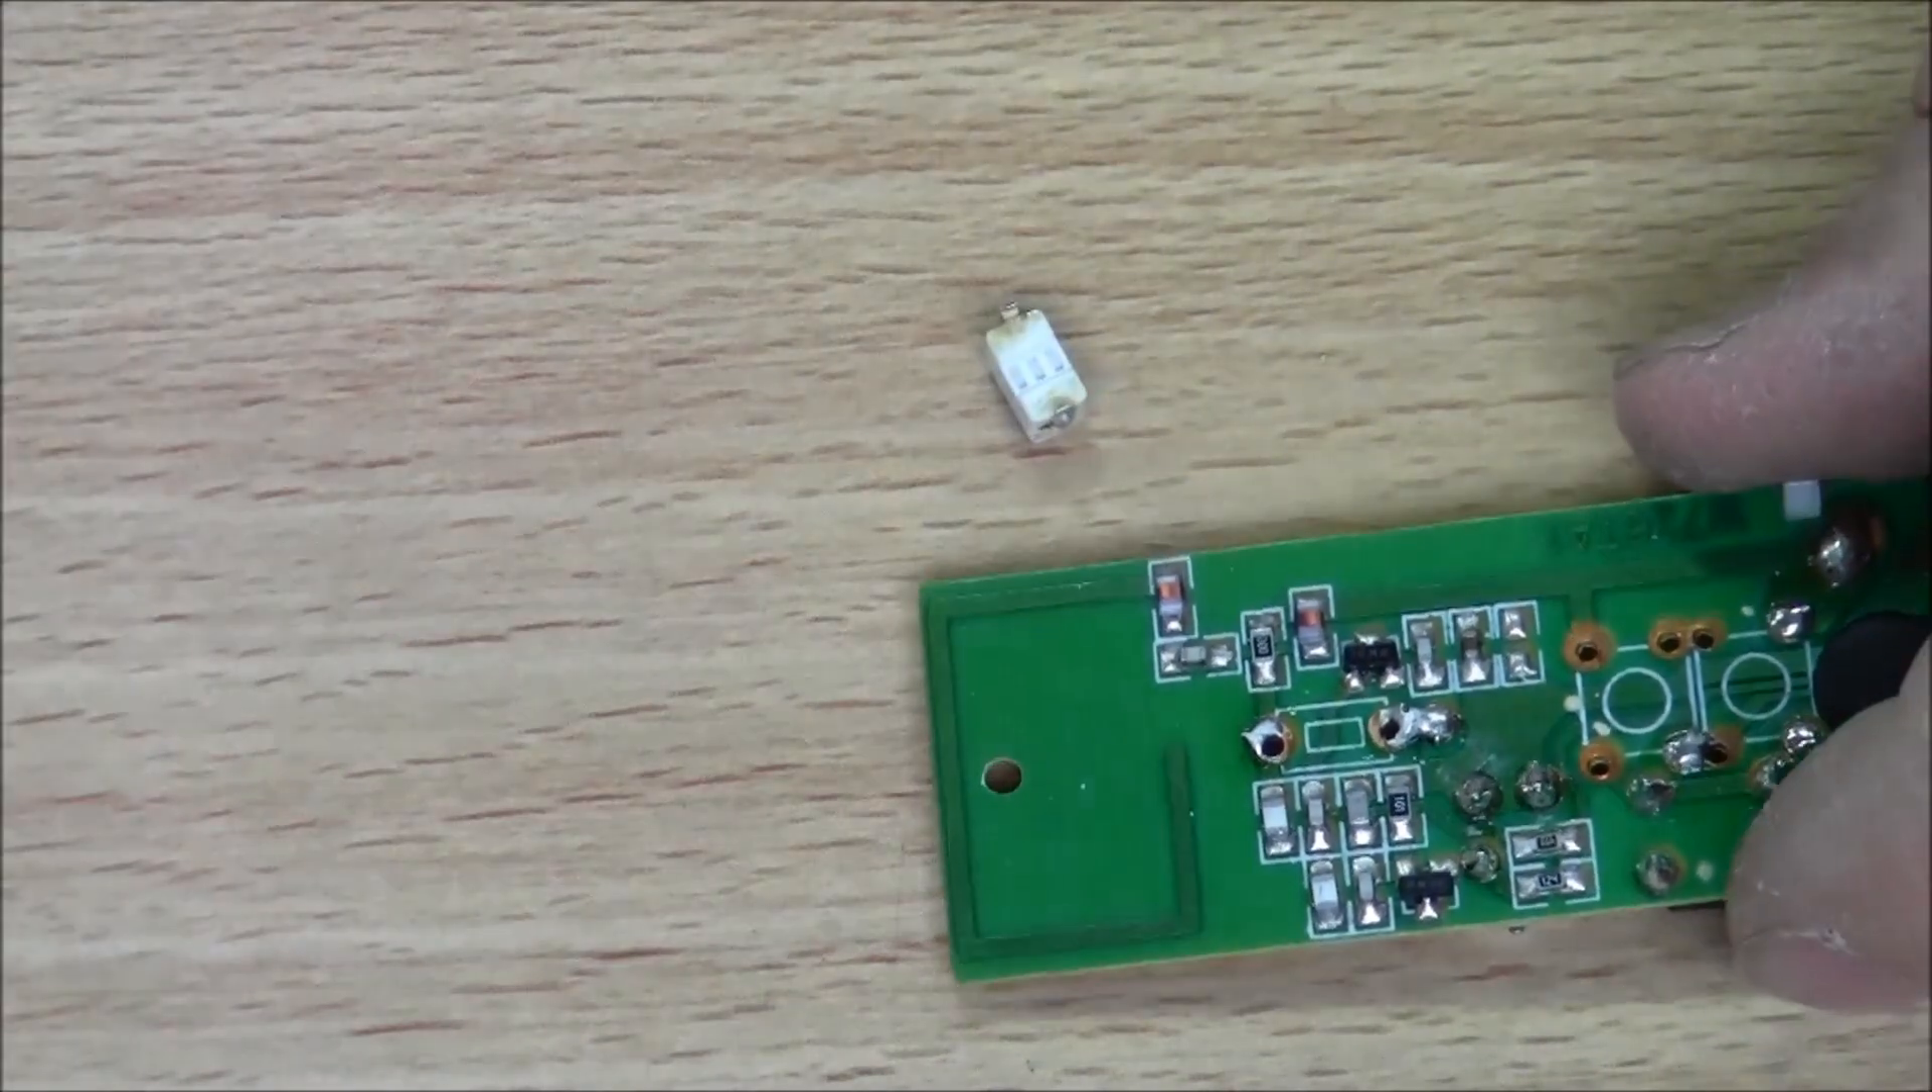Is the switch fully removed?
Yes.